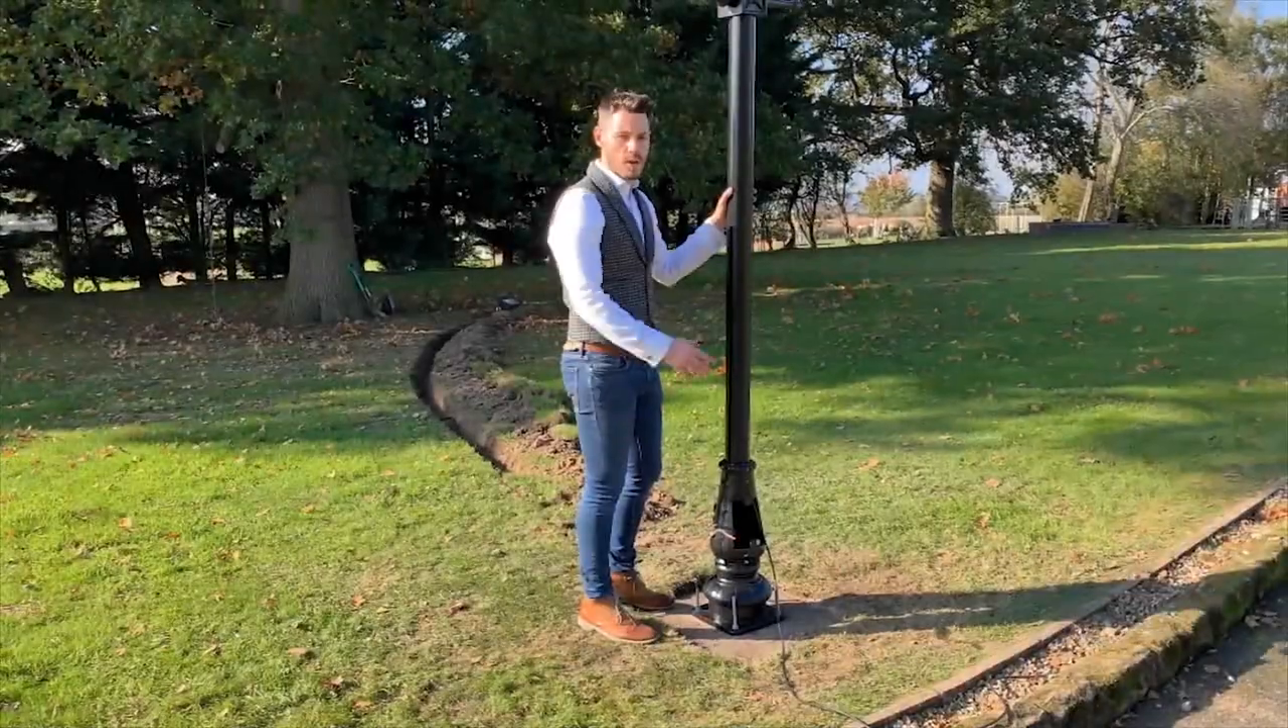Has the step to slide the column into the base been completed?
Yes.